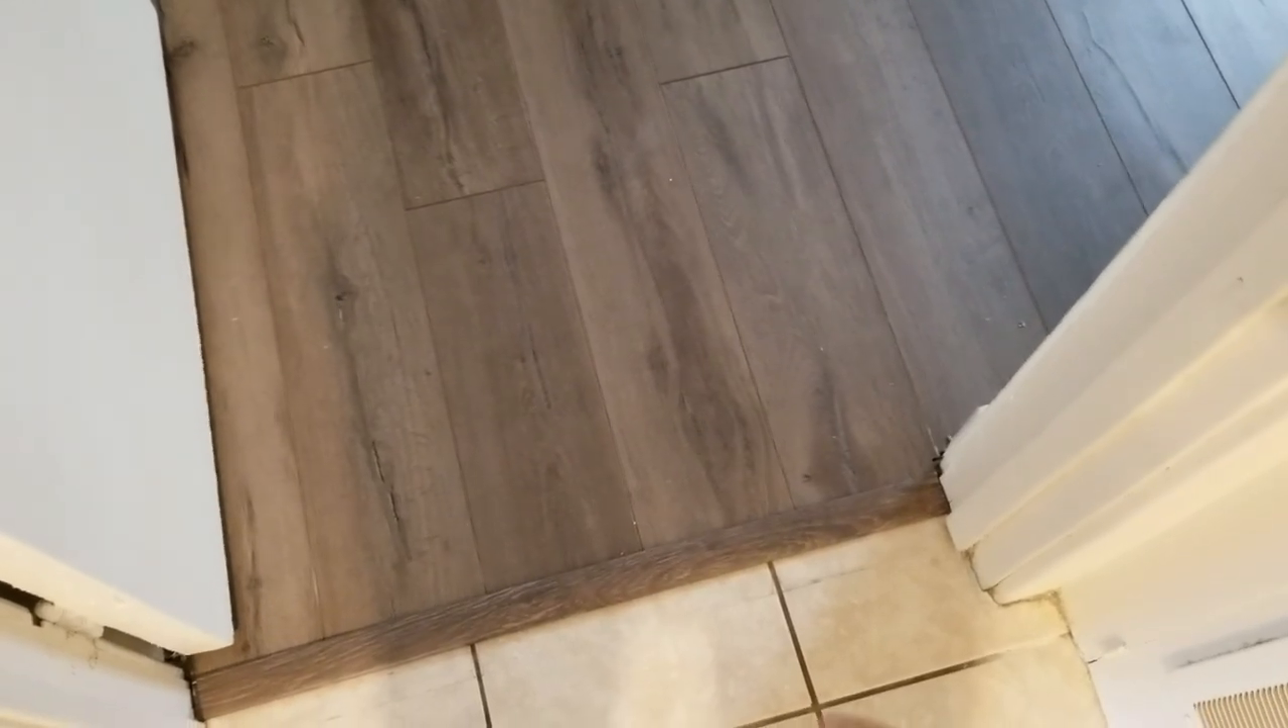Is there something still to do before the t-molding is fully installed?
No.